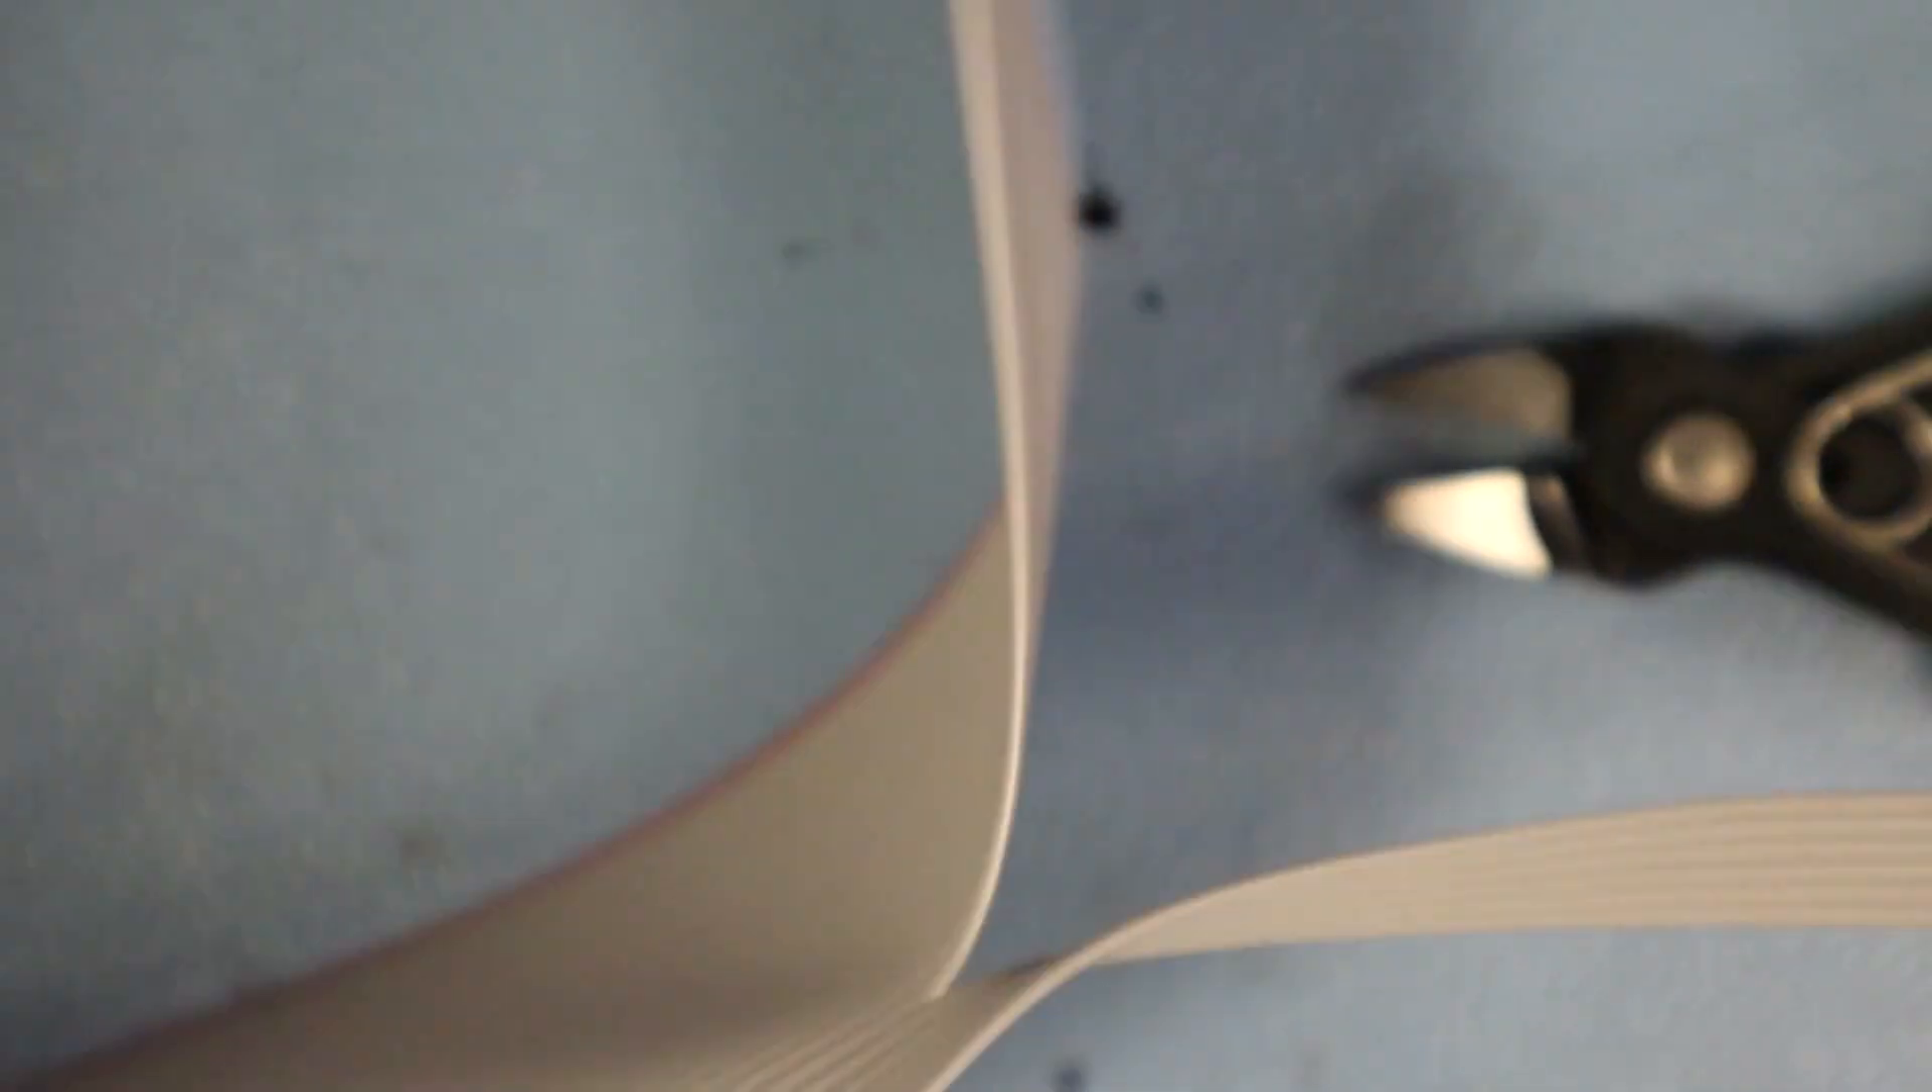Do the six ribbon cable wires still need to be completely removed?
Yes.